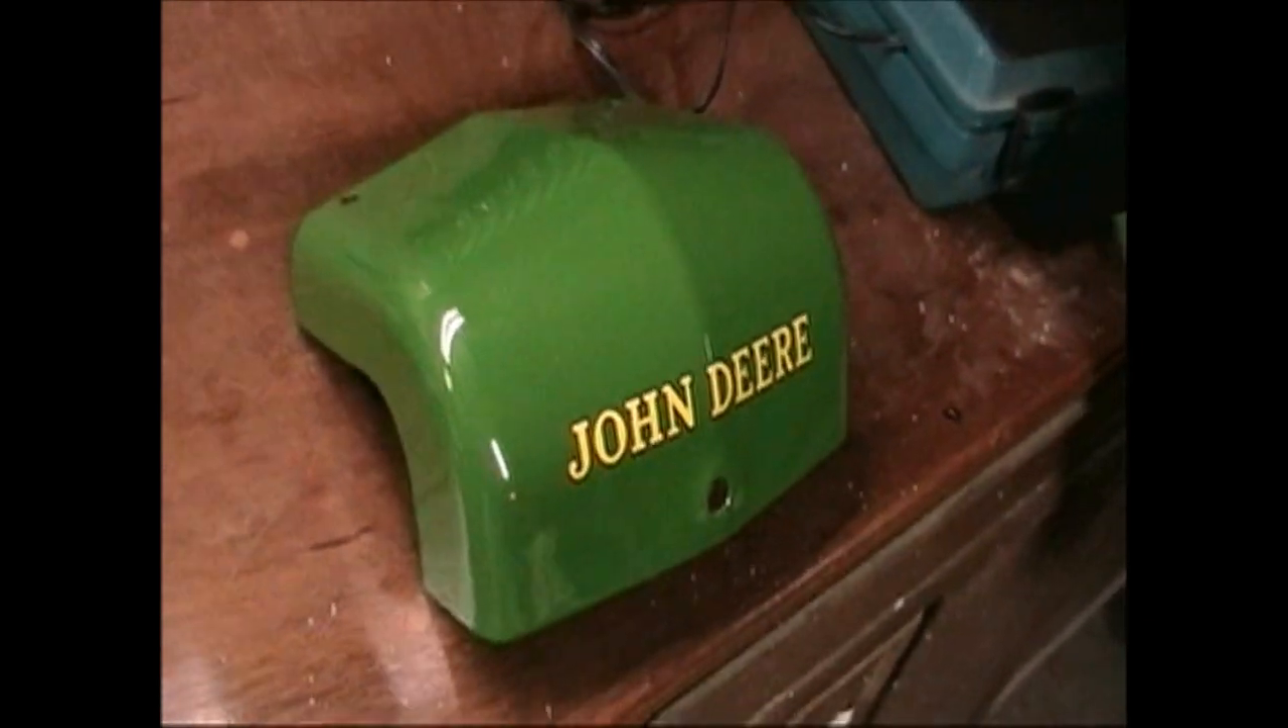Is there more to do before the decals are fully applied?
No.